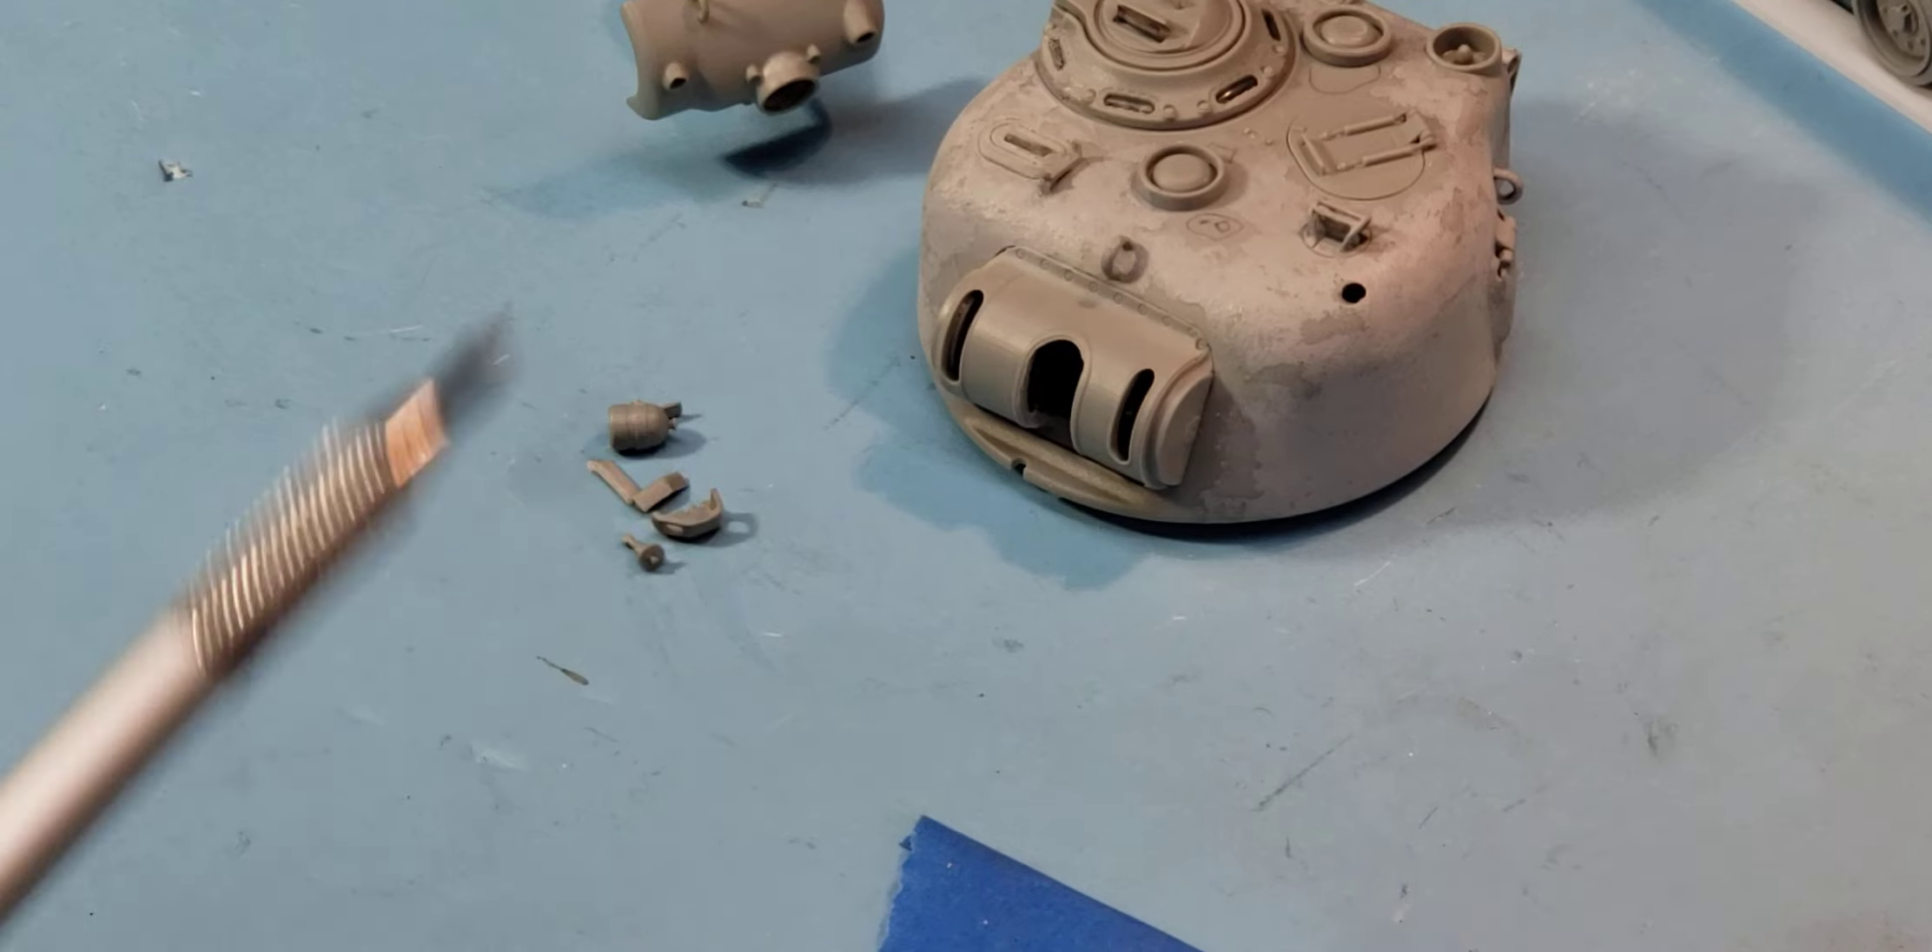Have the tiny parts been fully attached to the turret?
No.